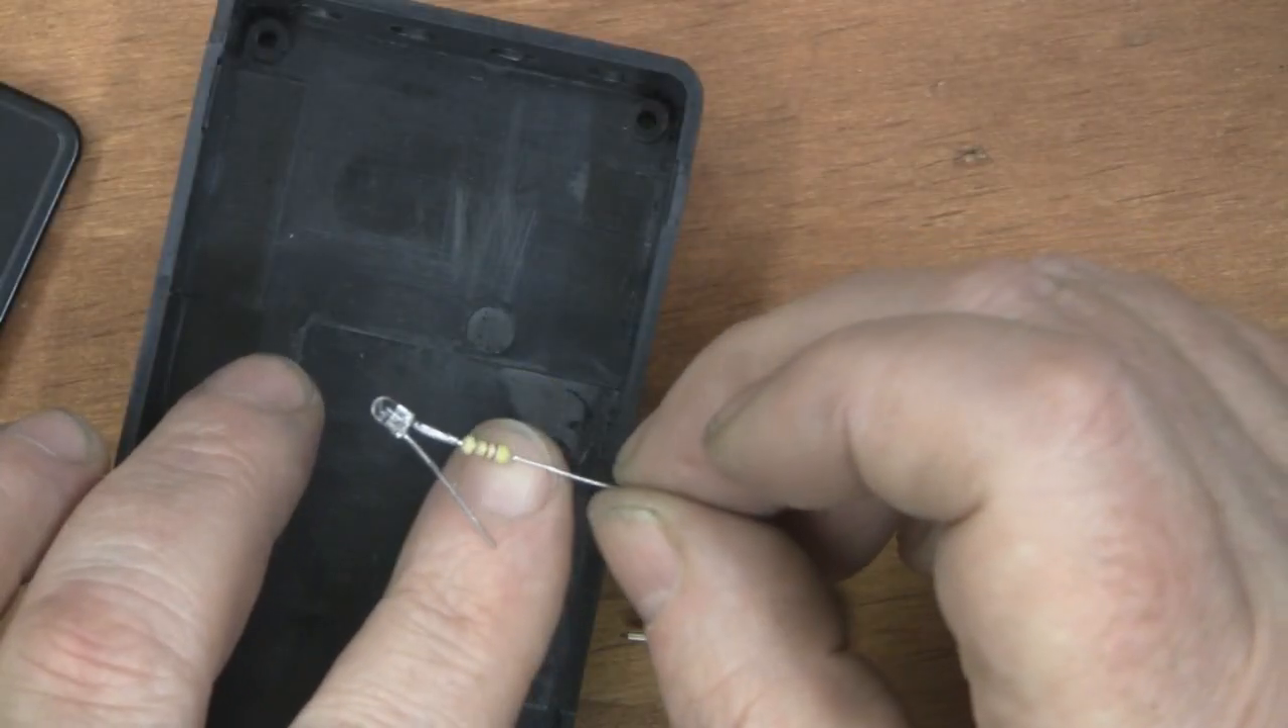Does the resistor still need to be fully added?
No.